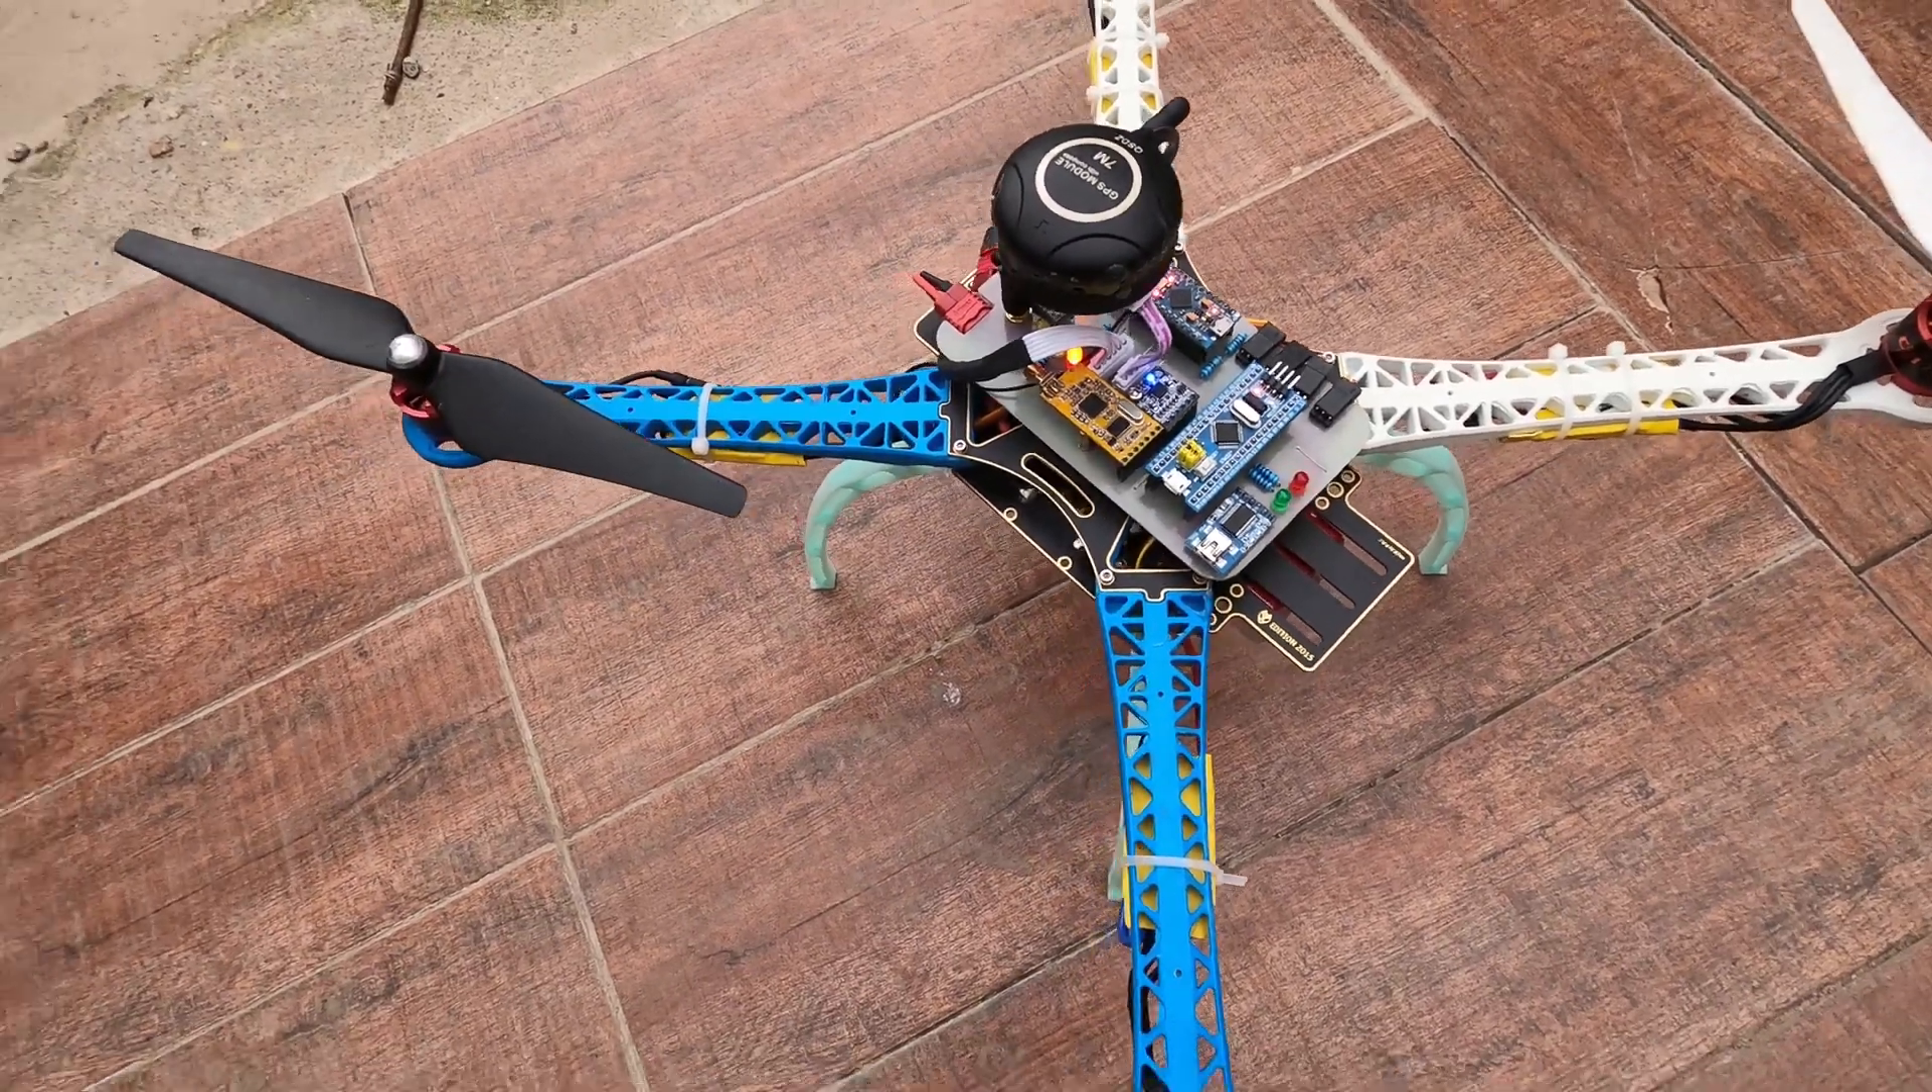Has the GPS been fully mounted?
Yes.